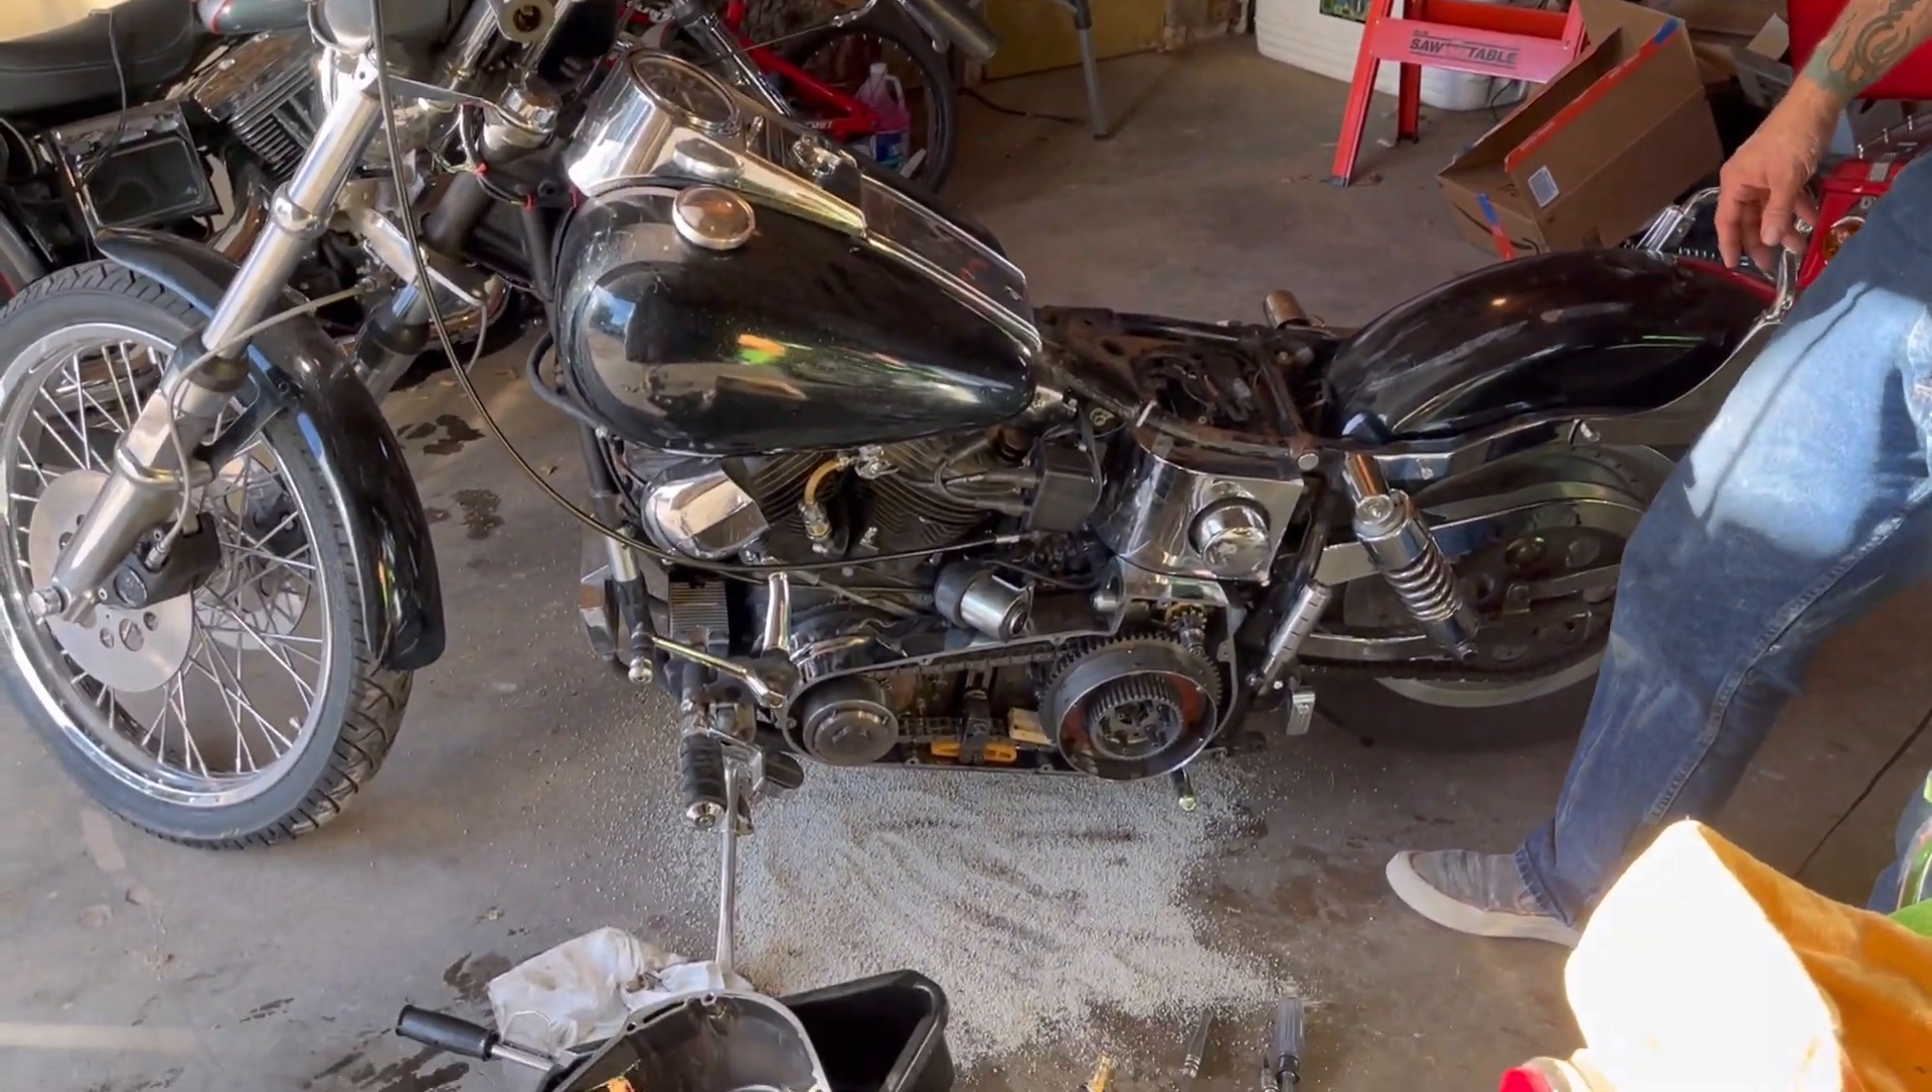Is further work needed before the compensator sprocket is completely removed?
Yes.